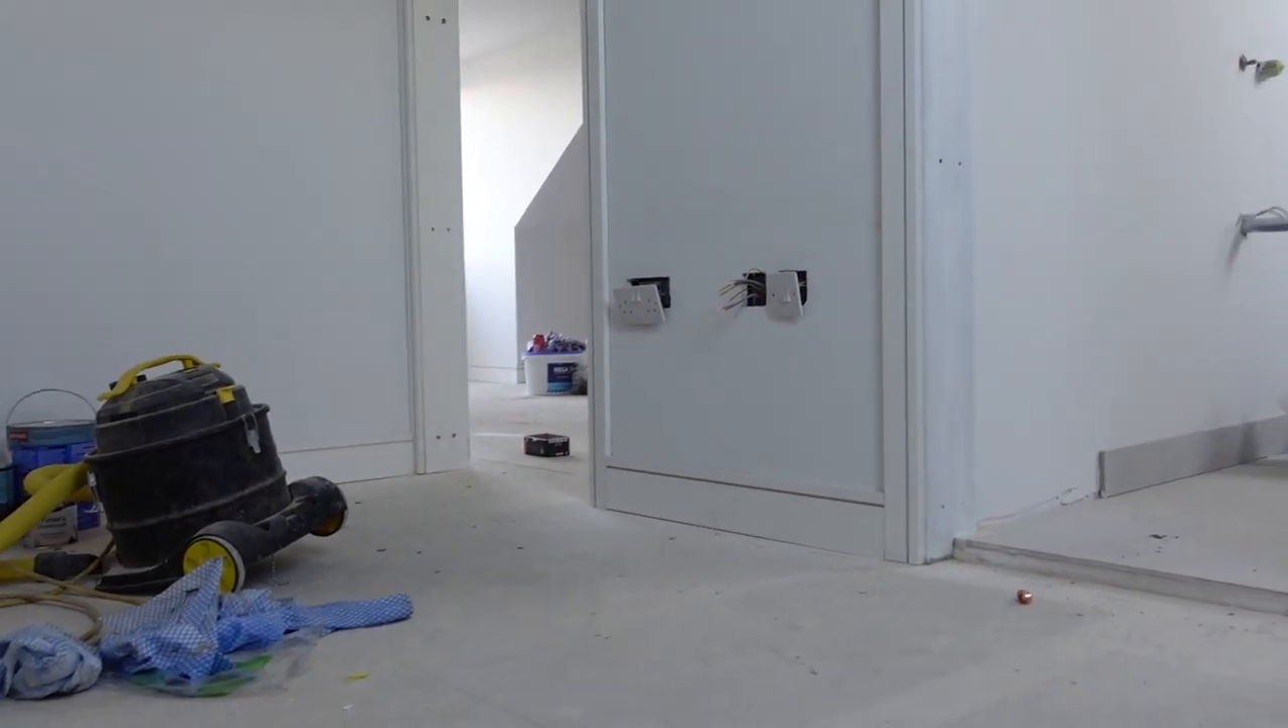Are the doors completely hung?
No.